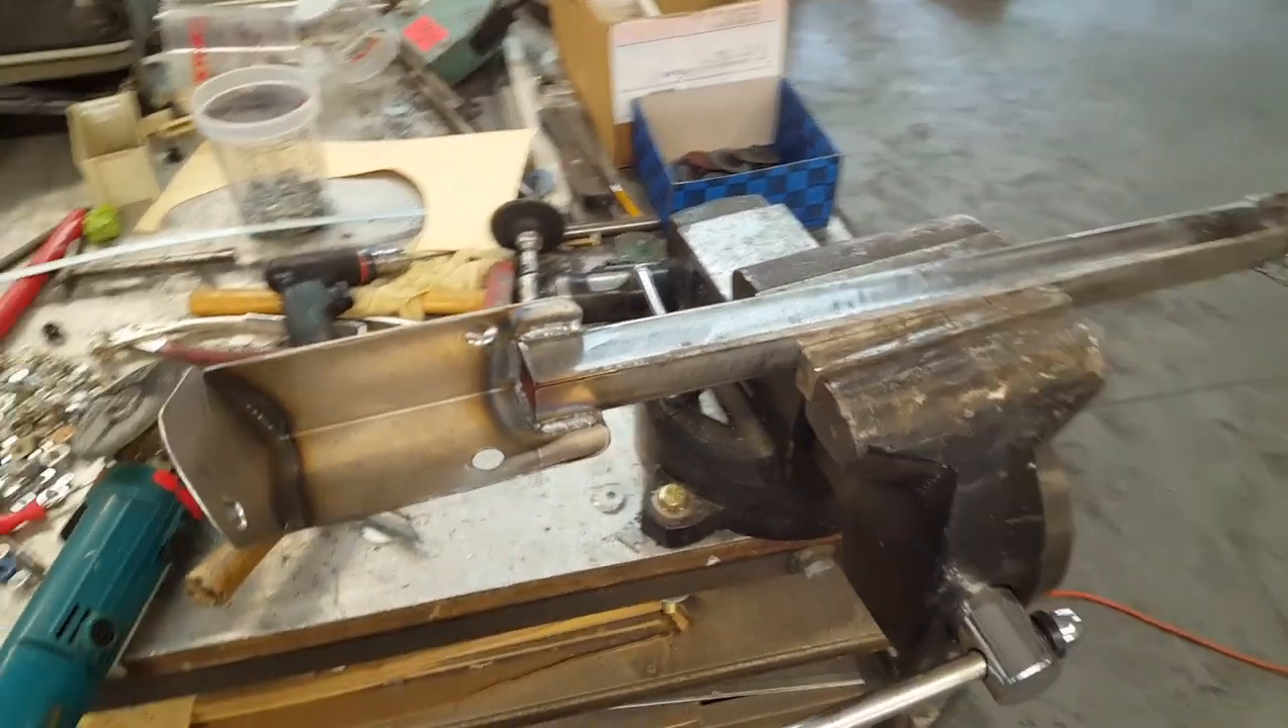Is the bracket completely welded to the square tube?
Yes.